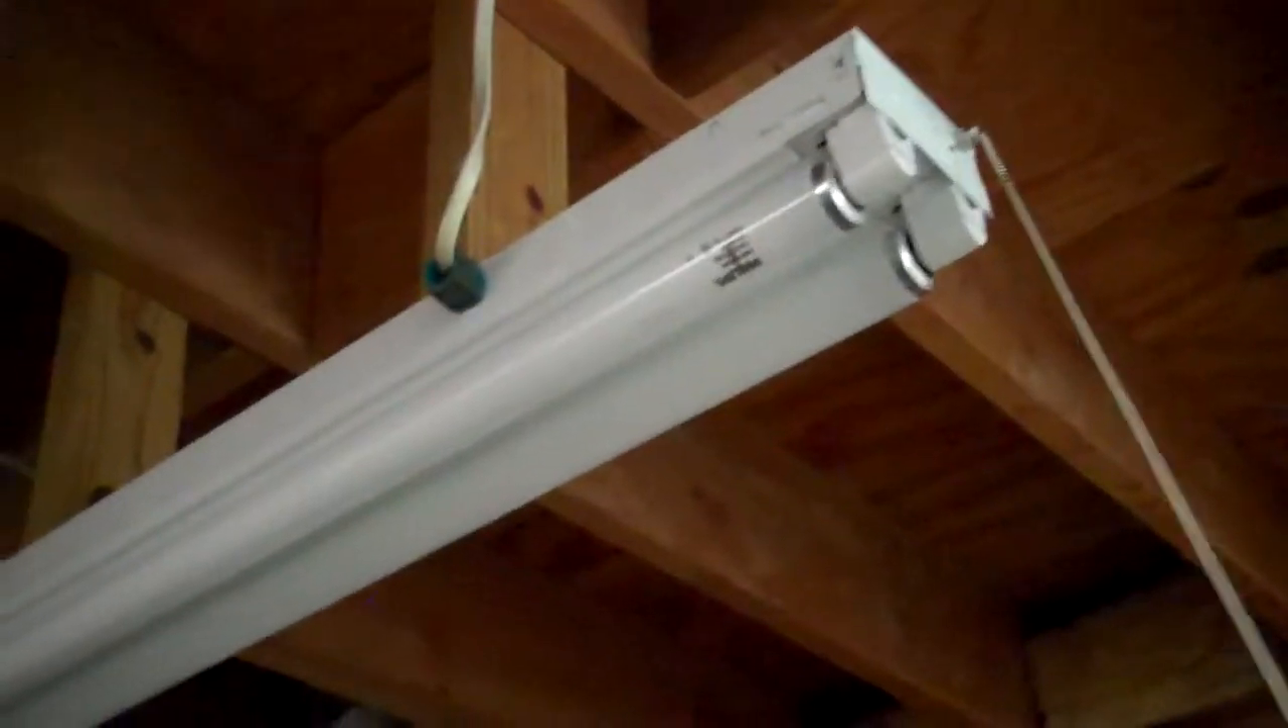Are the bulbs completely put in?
Yes.